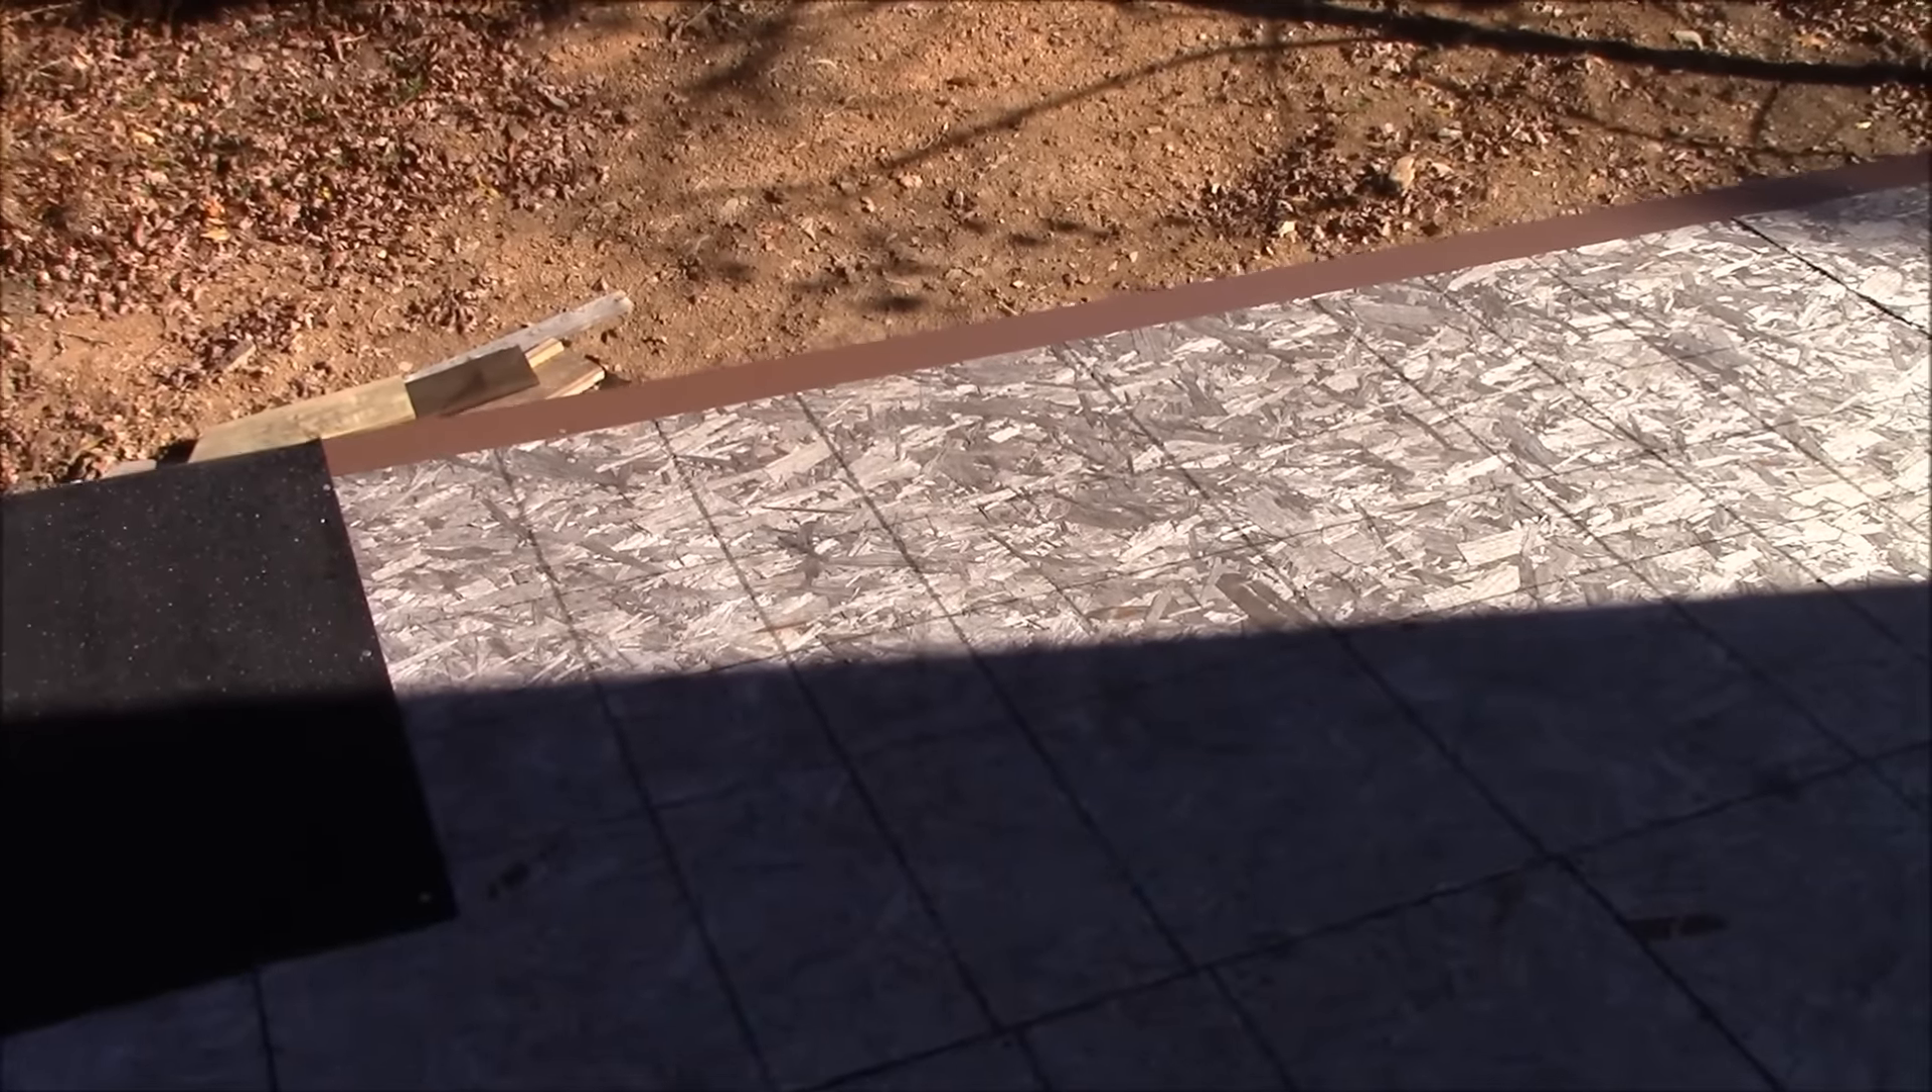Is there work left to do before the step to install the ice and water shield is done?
Yes.